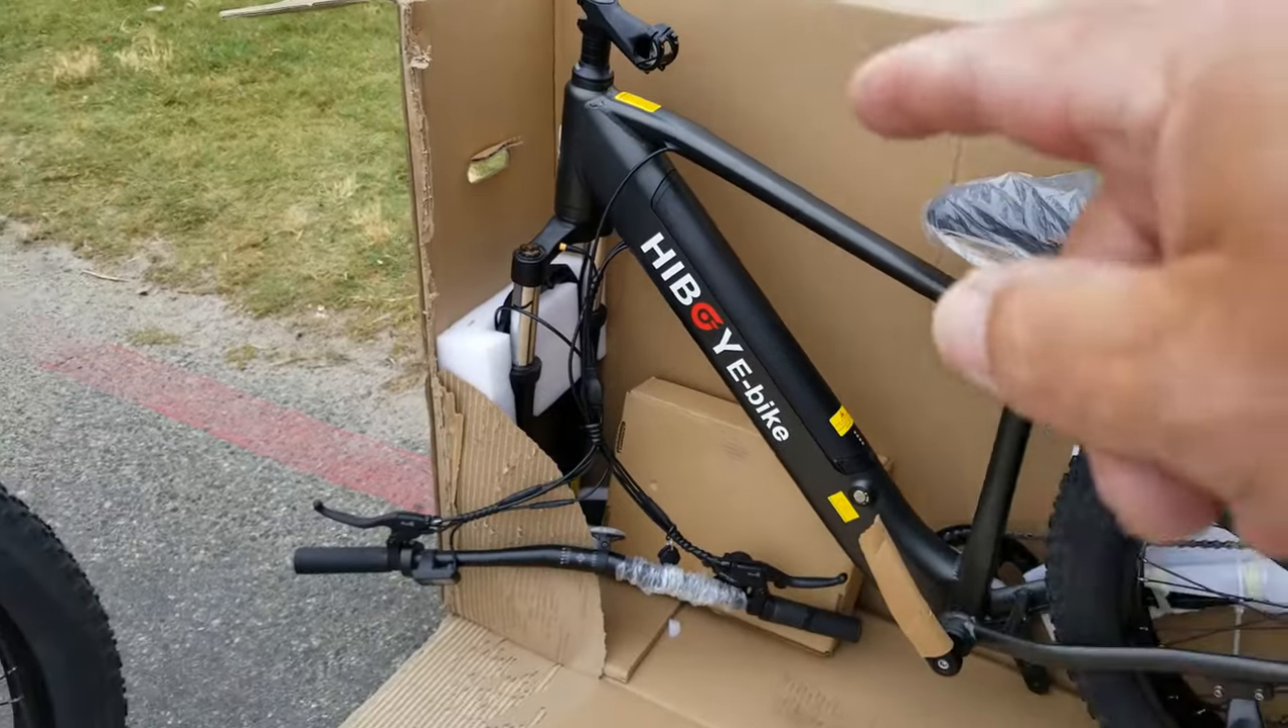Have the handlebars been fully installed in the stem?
No.